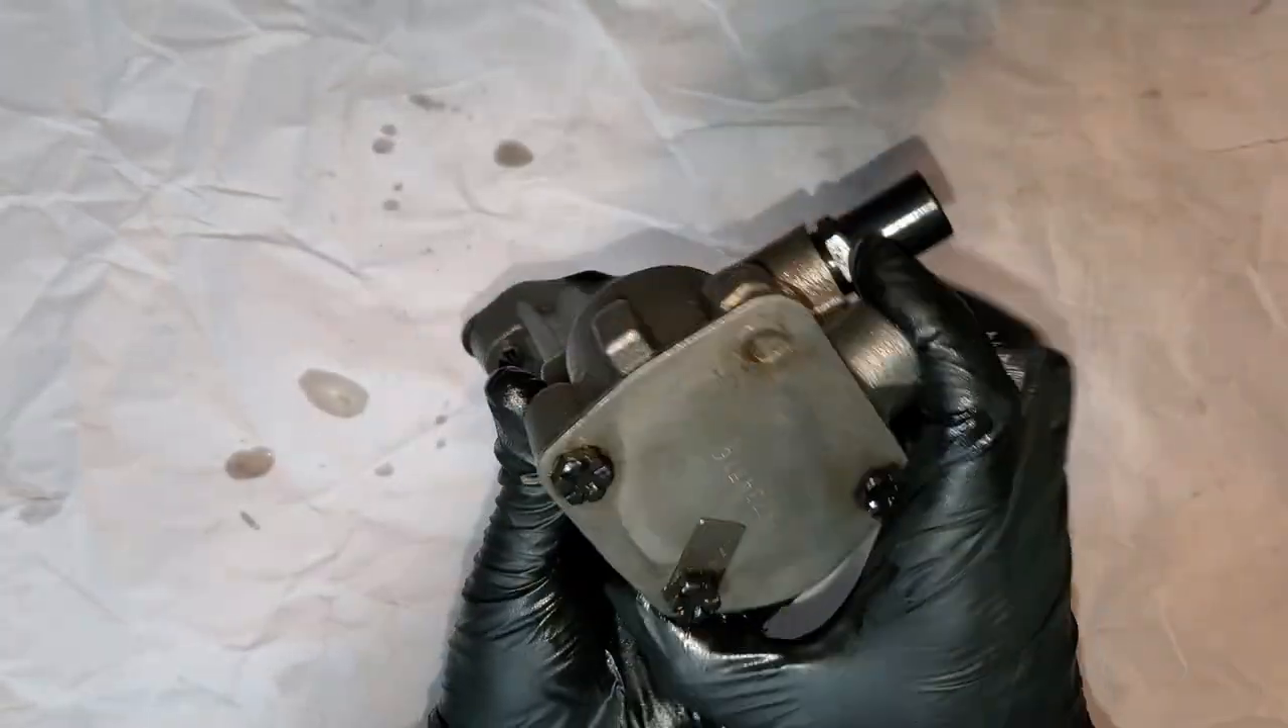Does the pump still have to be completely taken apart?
Yes.